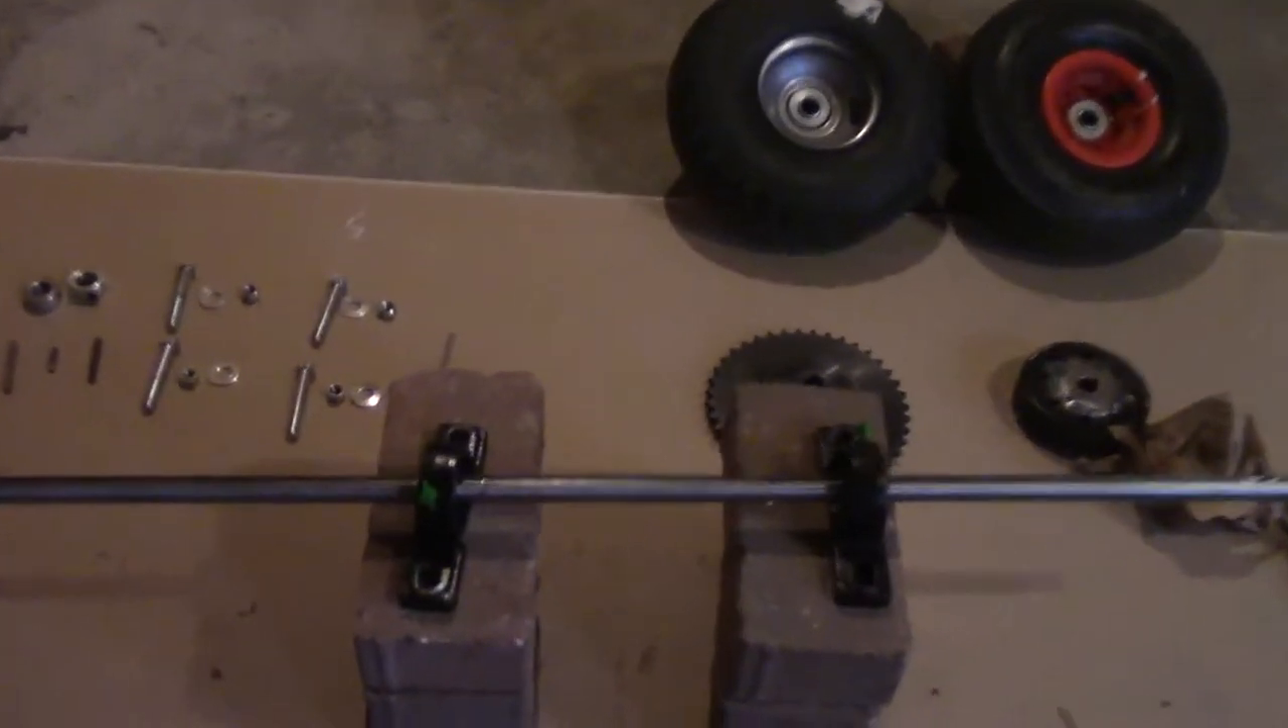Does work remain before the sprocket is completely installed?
Yes.